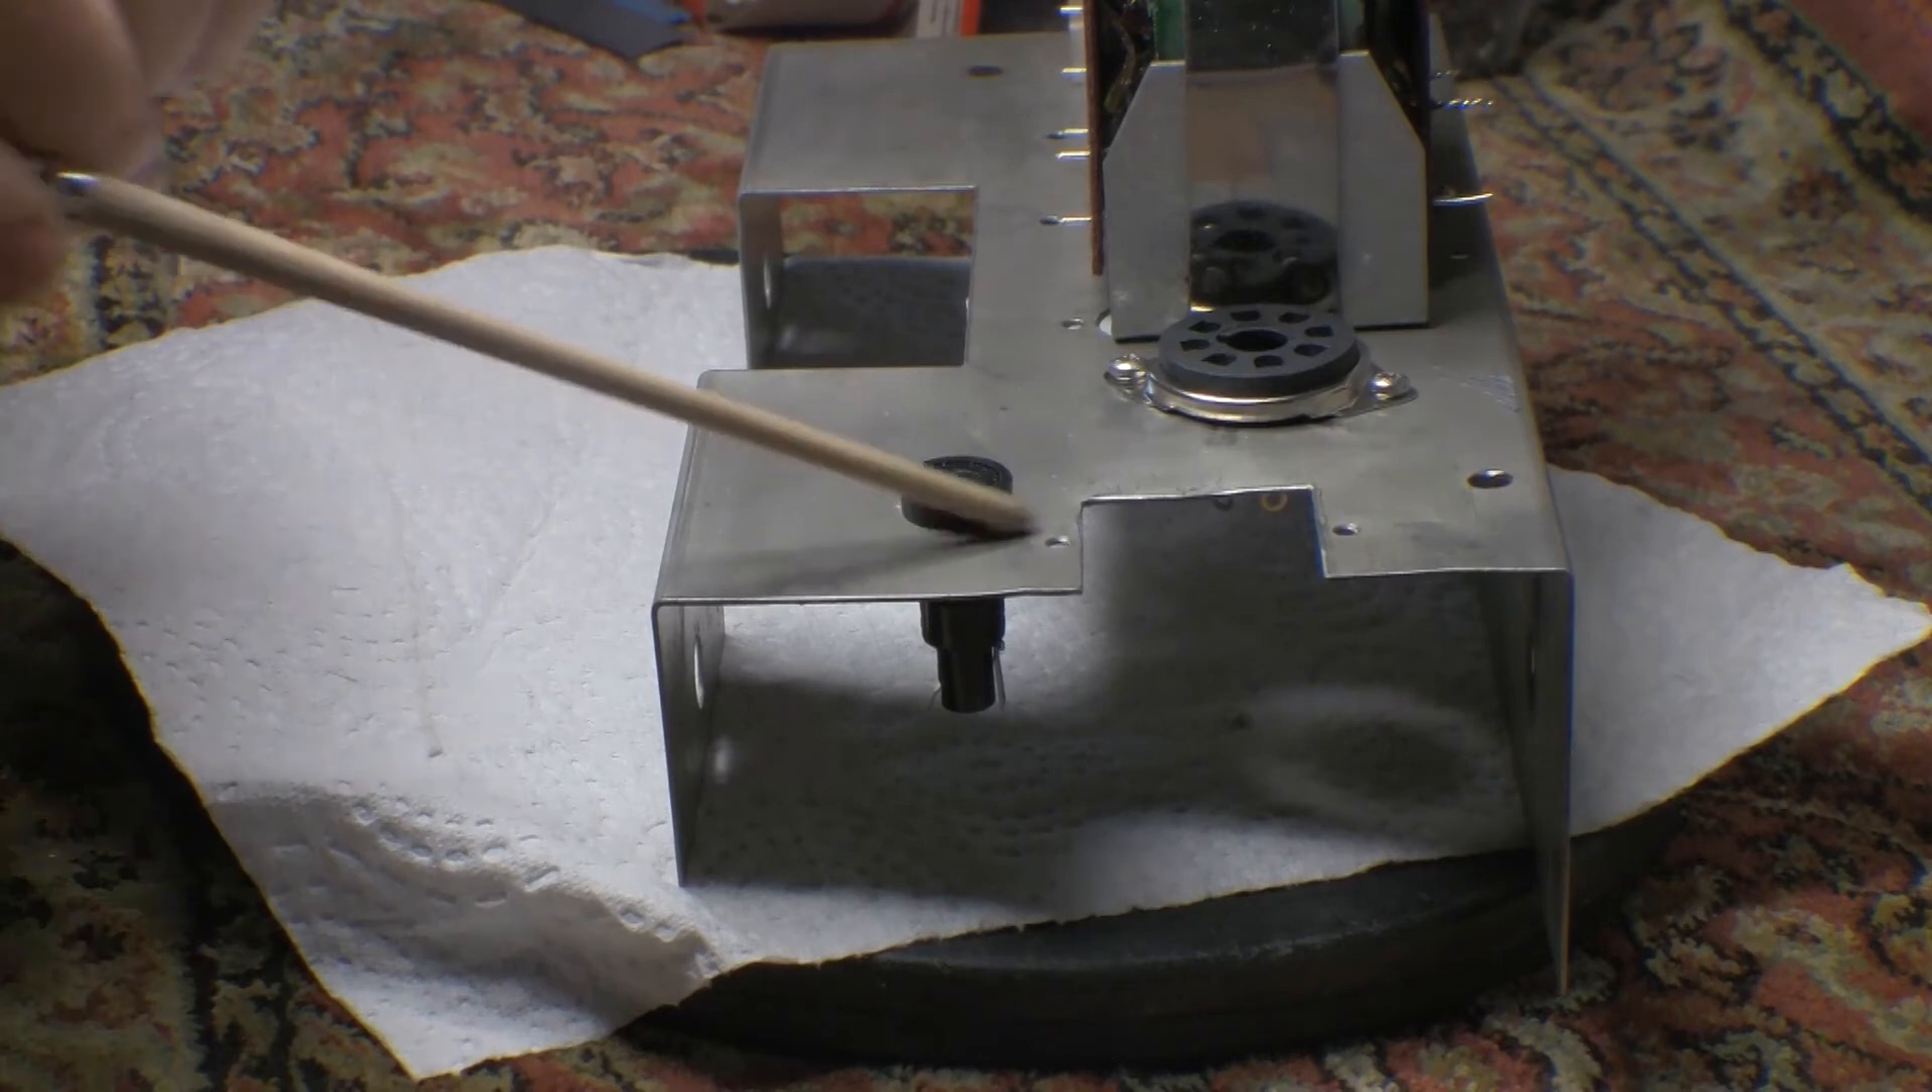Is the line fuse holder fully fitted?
Yes.